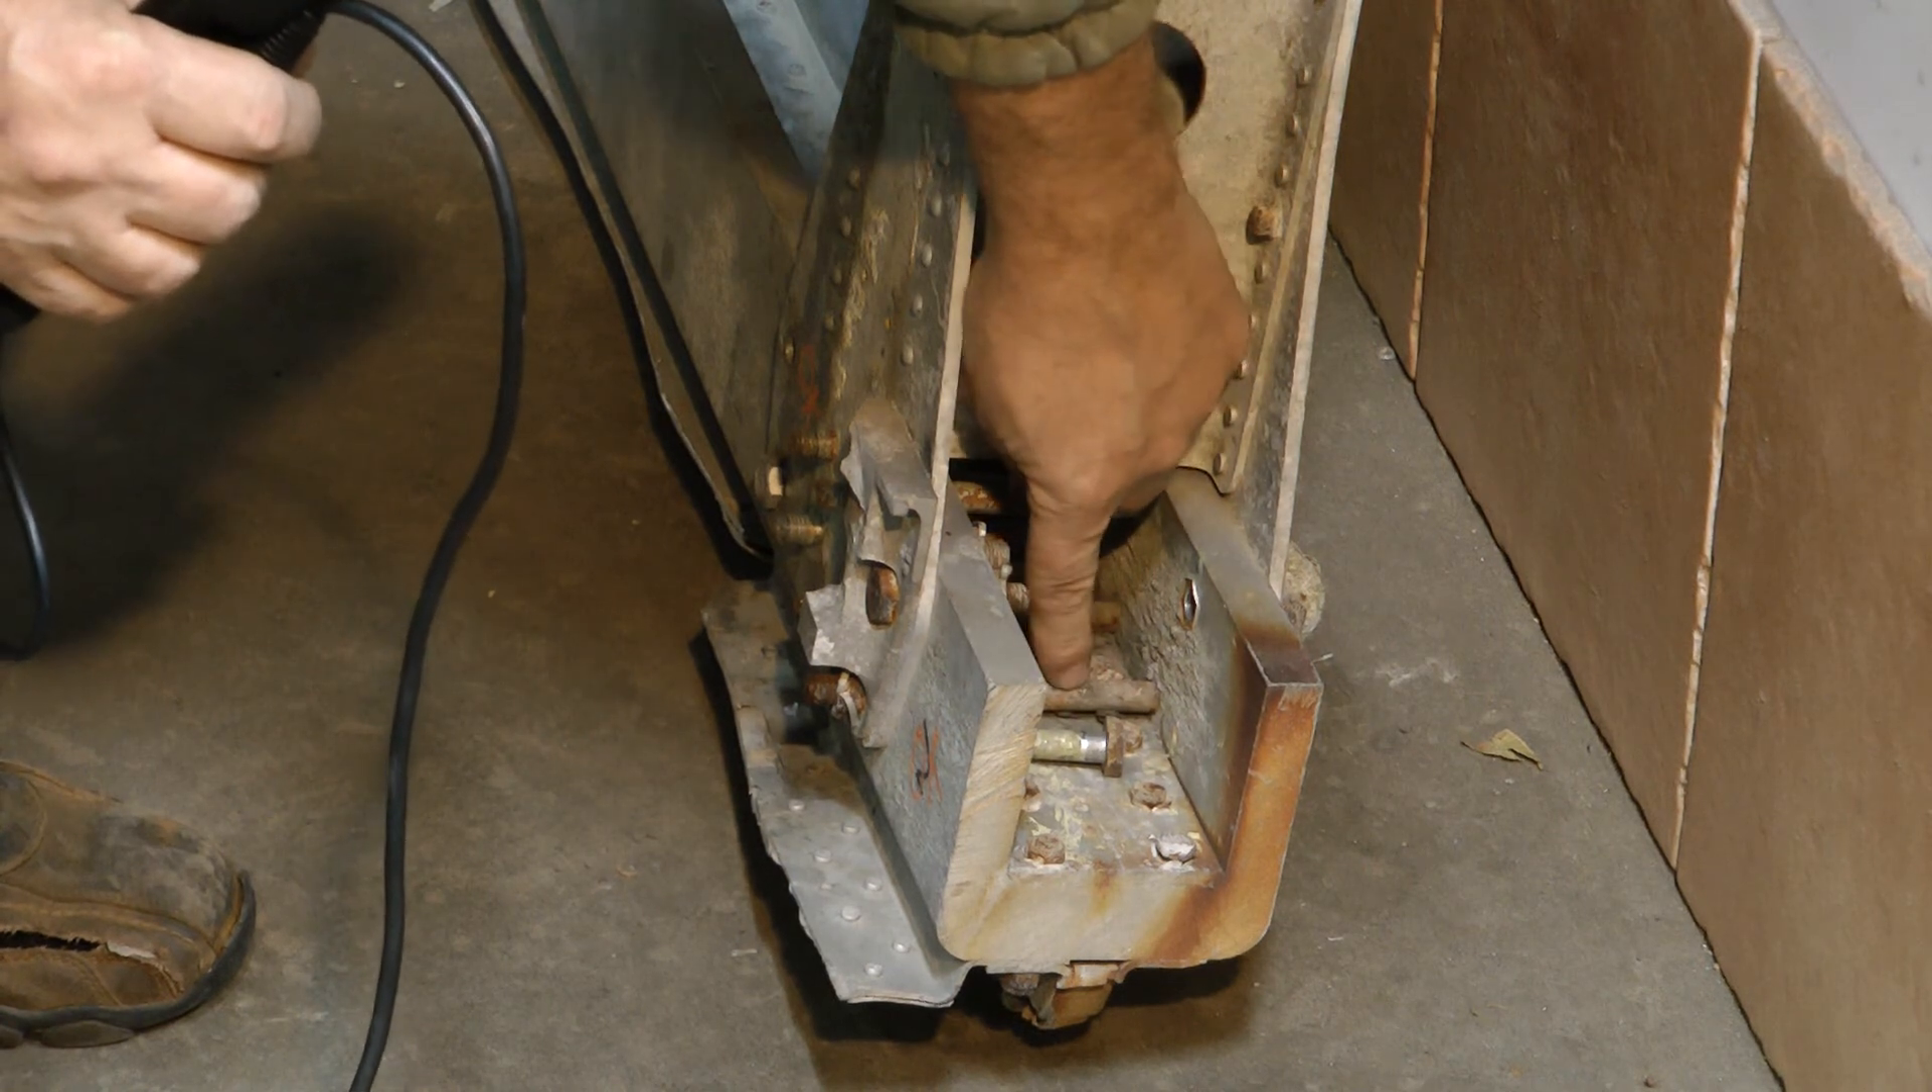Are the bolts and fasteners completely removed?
No.